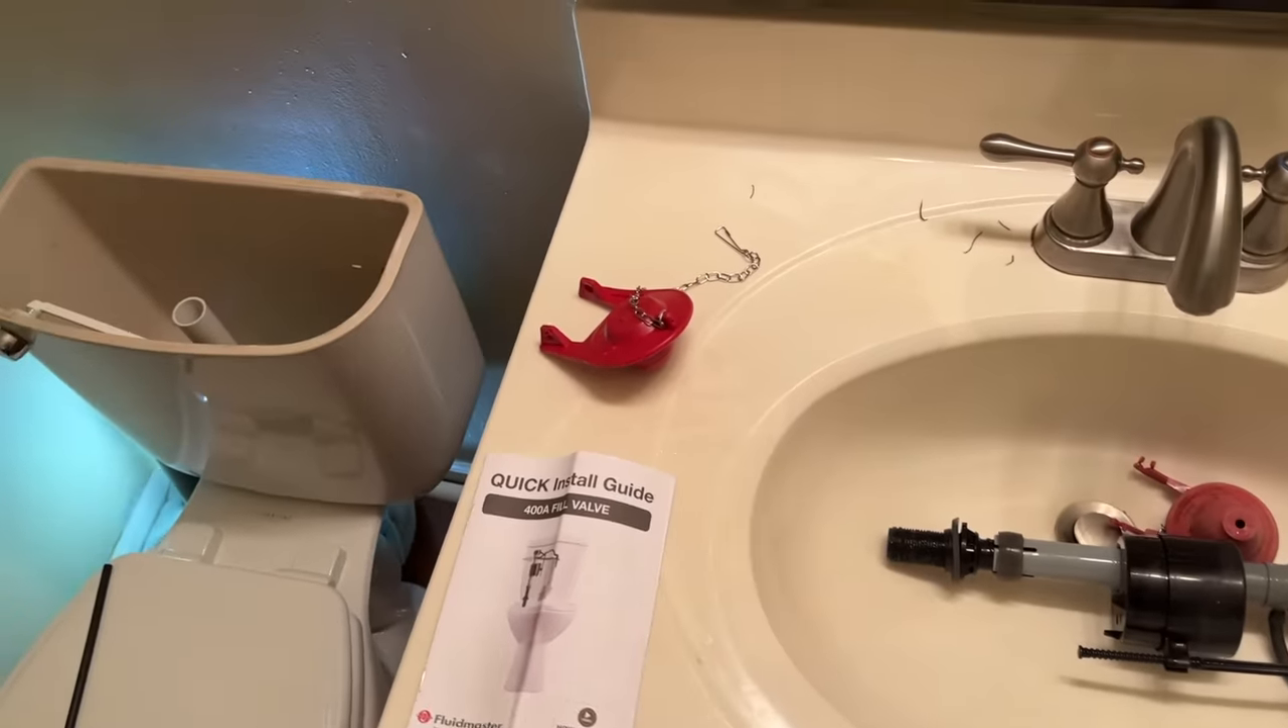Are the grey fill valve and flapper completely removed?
Yes.